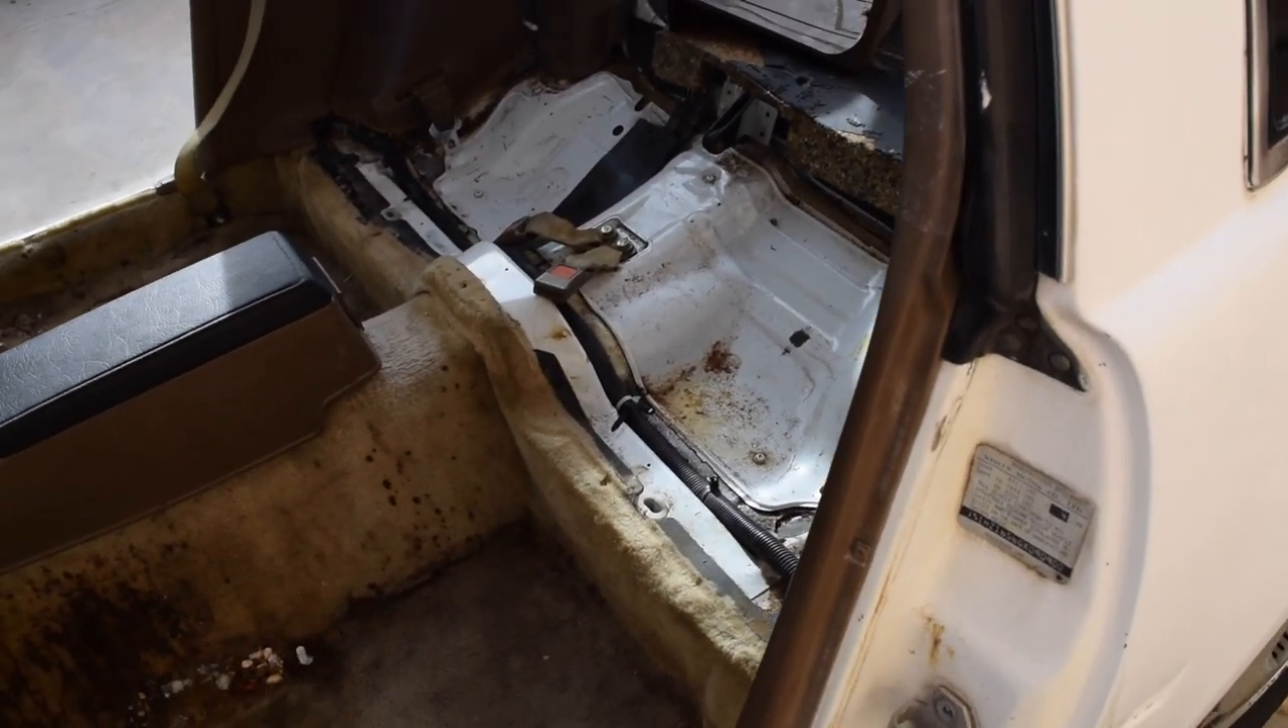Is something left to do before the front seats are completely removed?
No.